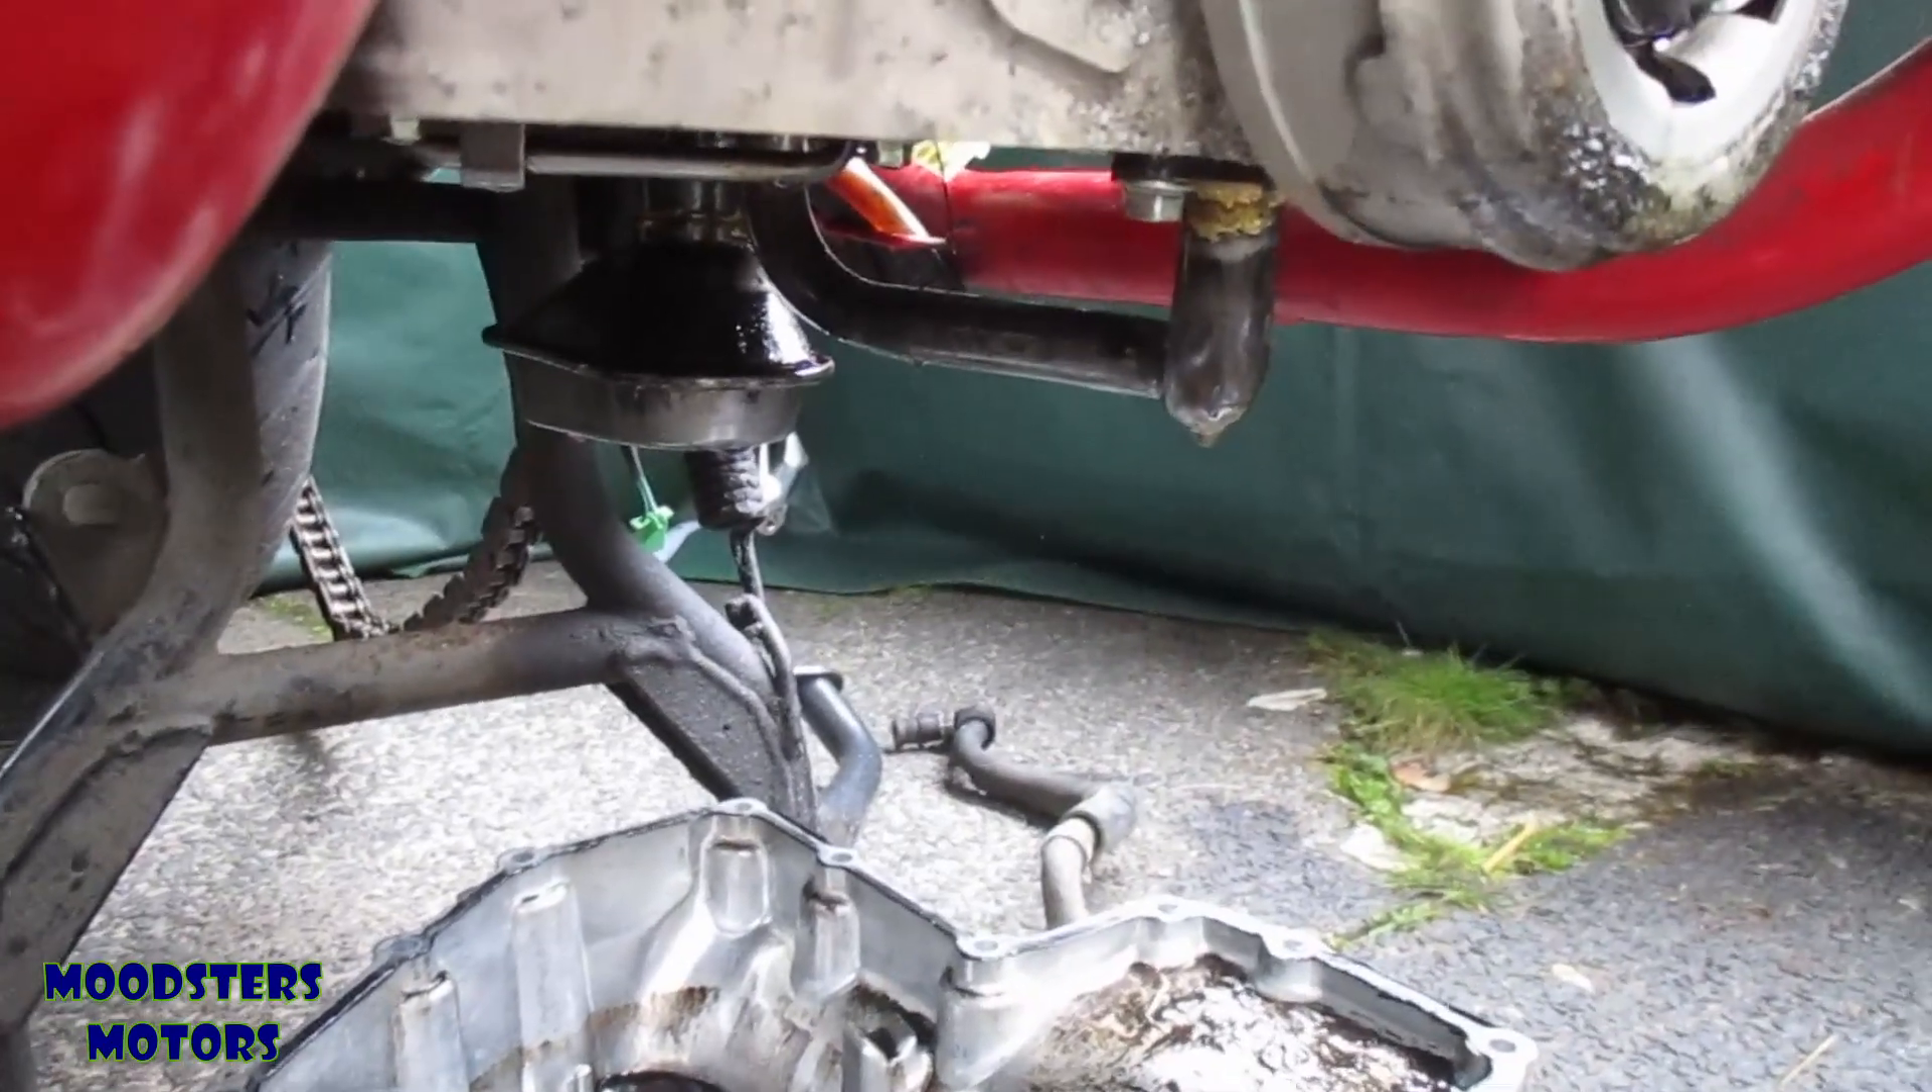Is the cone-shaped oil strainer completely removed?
No.